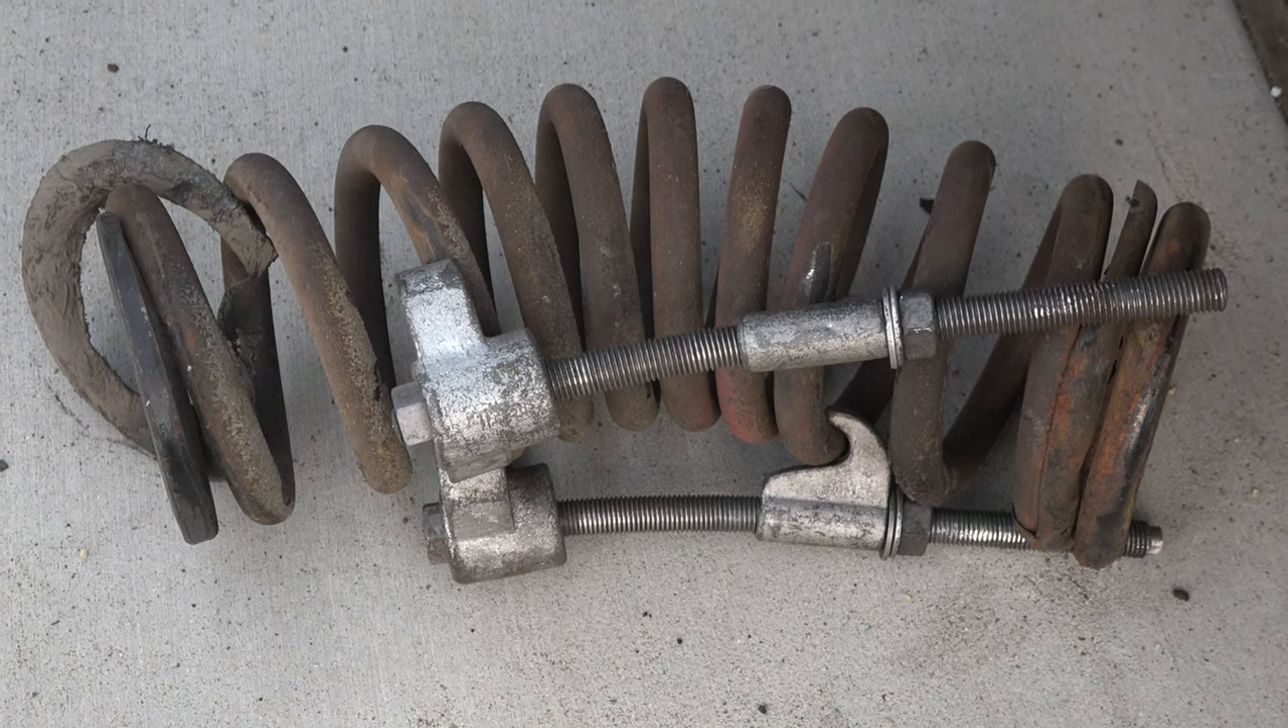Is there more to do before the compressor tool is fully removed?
Yes.